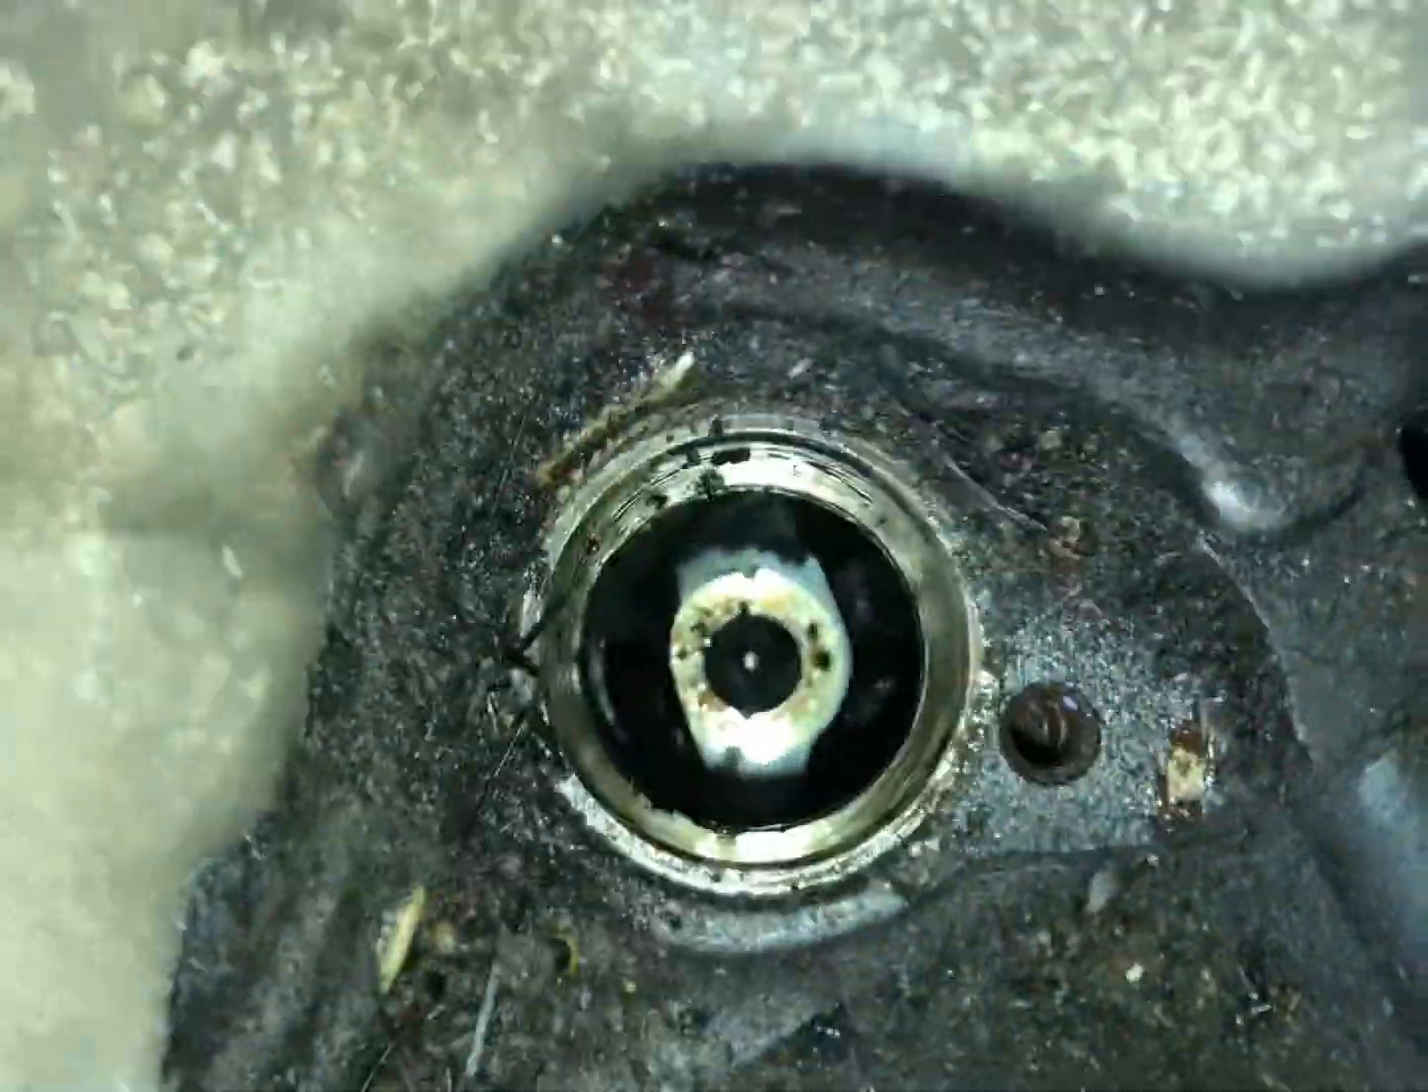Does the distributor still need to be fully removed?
No.